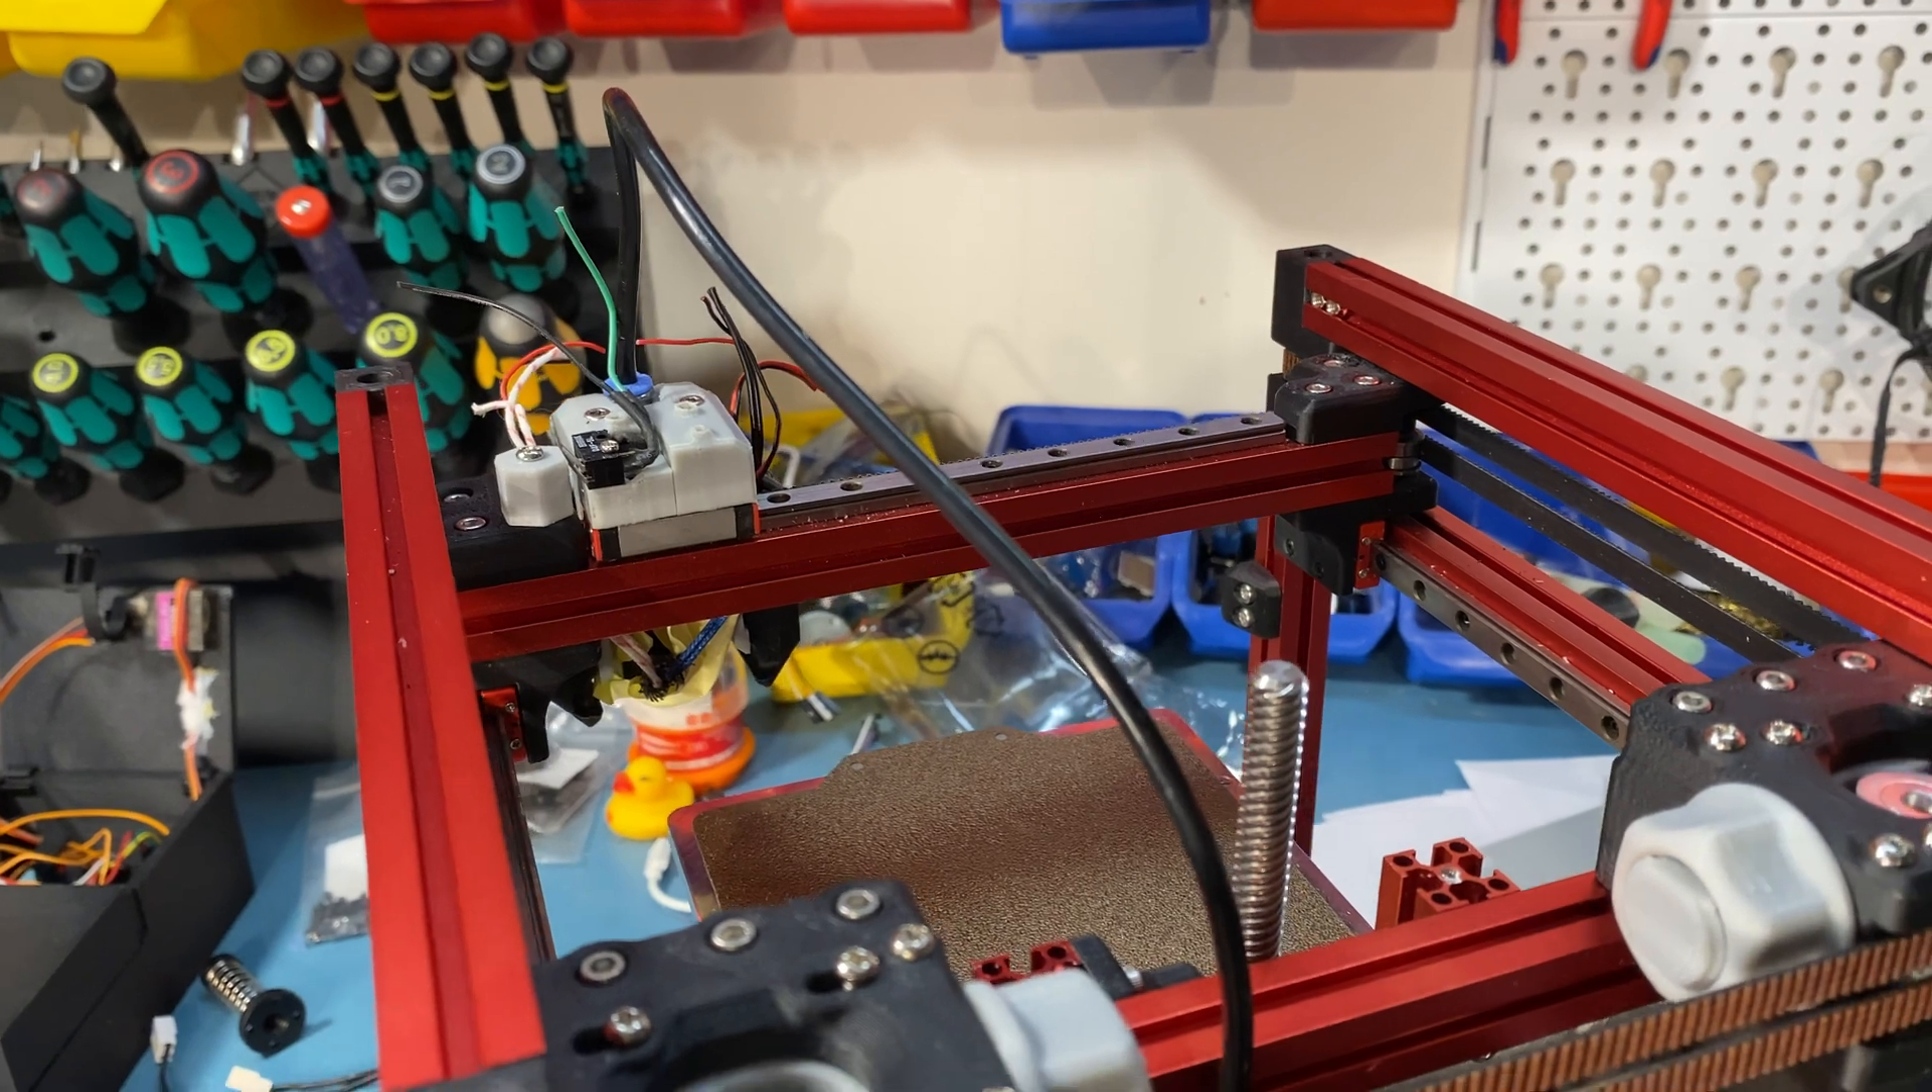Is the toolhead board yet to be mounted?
Yes.